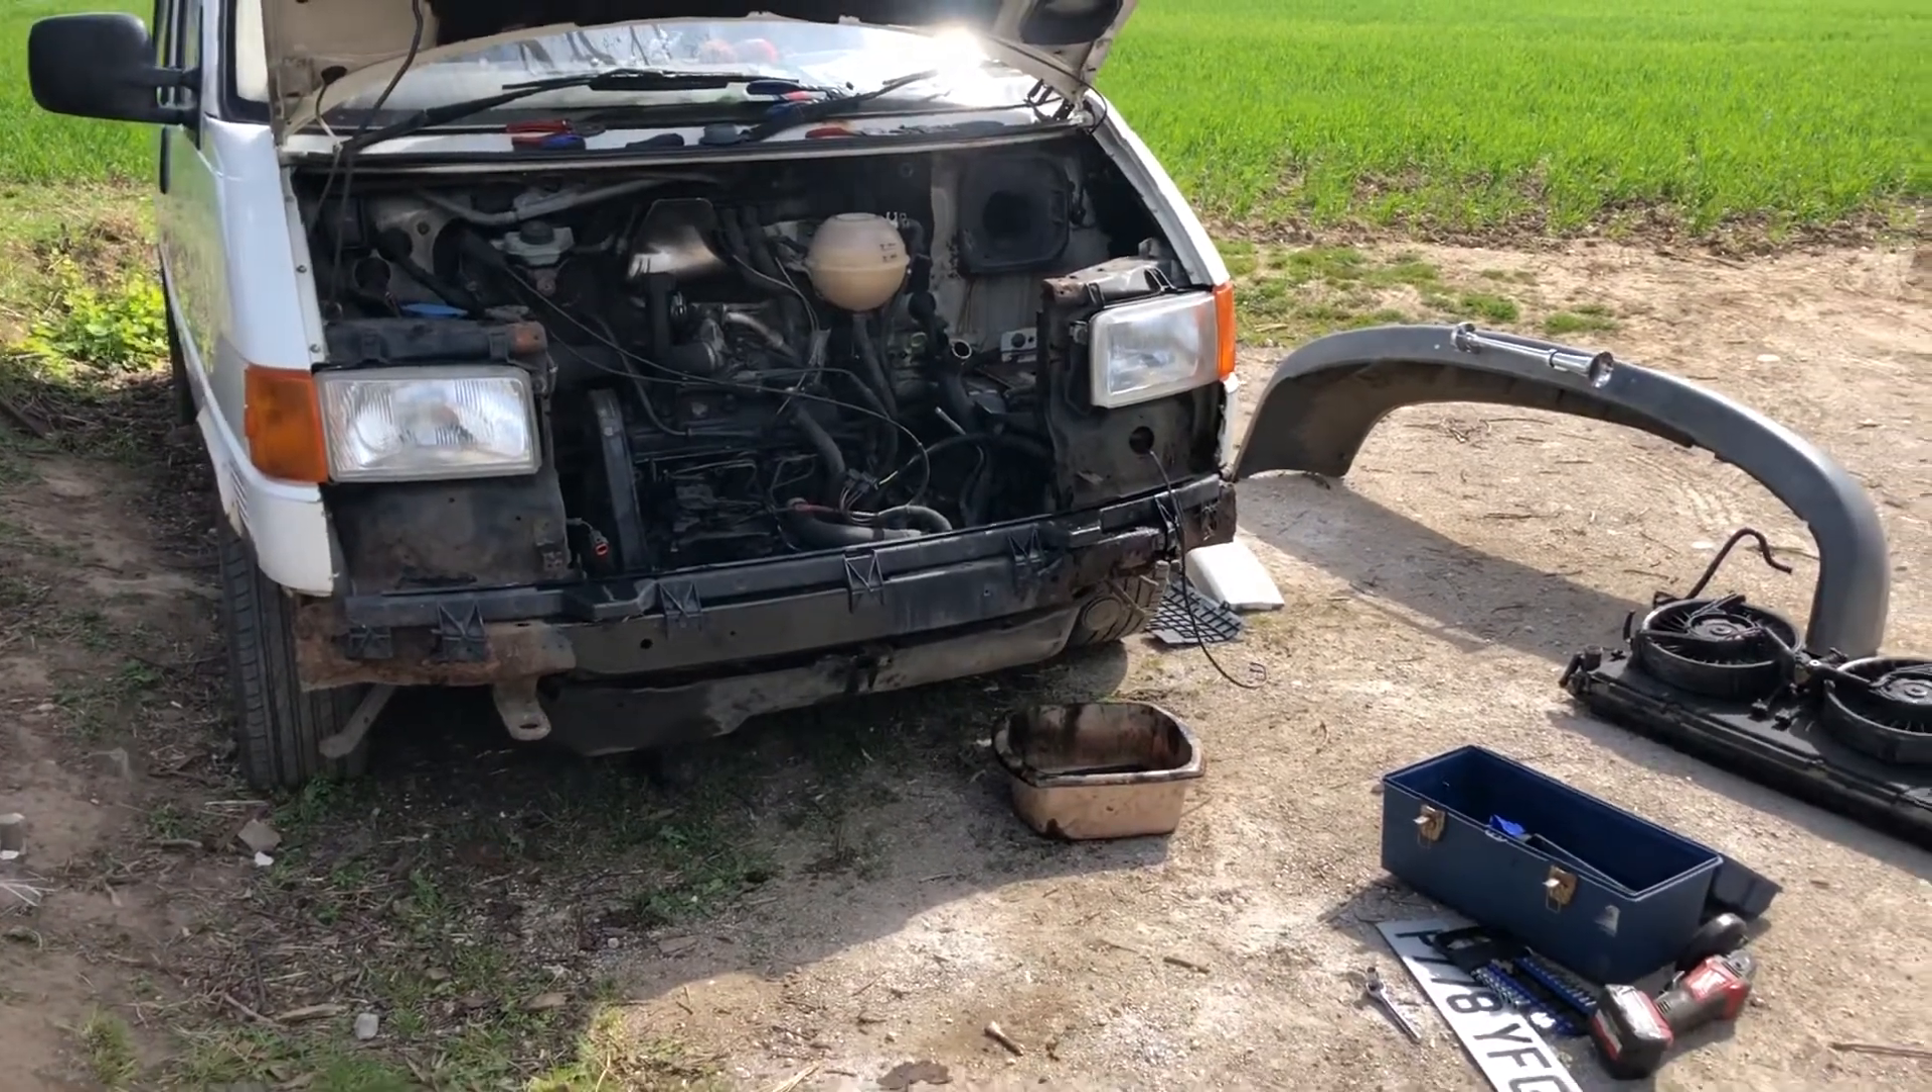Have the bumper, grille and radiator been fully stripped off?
Yes.